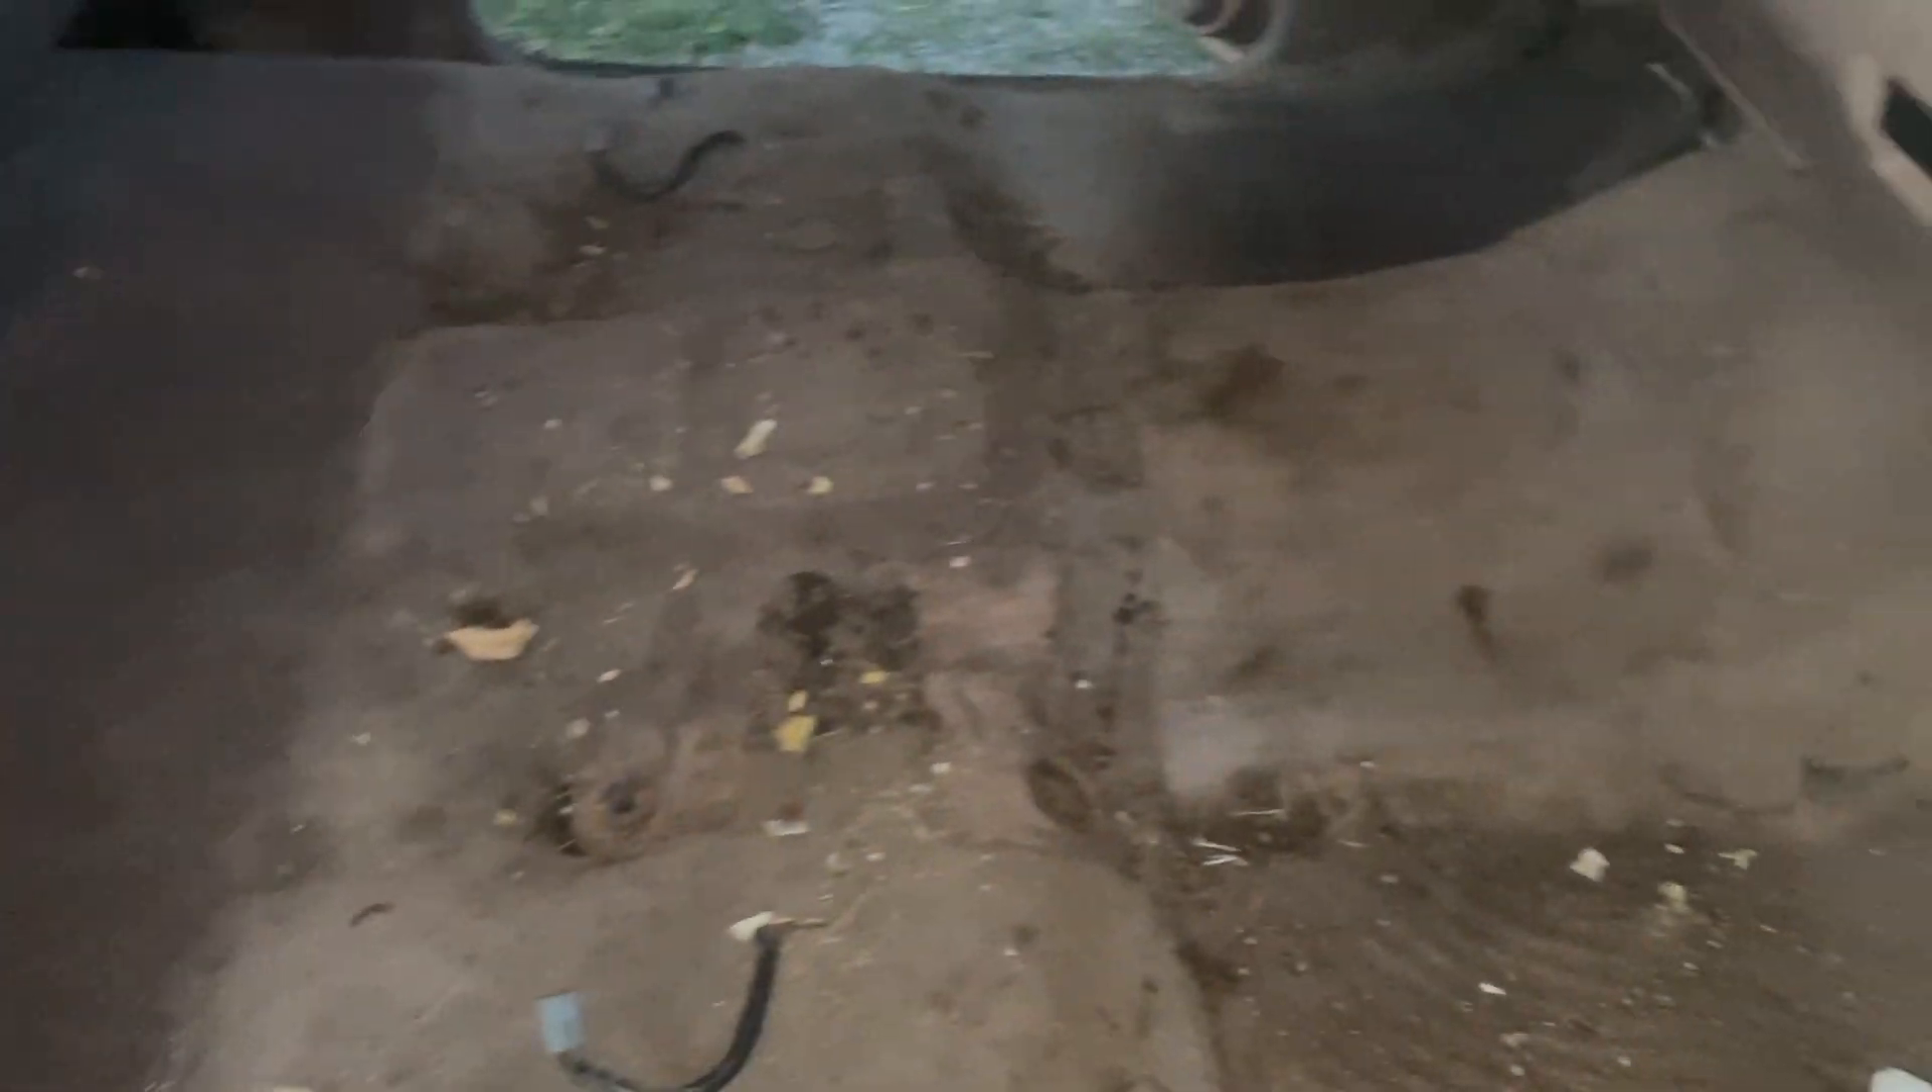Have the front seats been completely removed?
Yes.